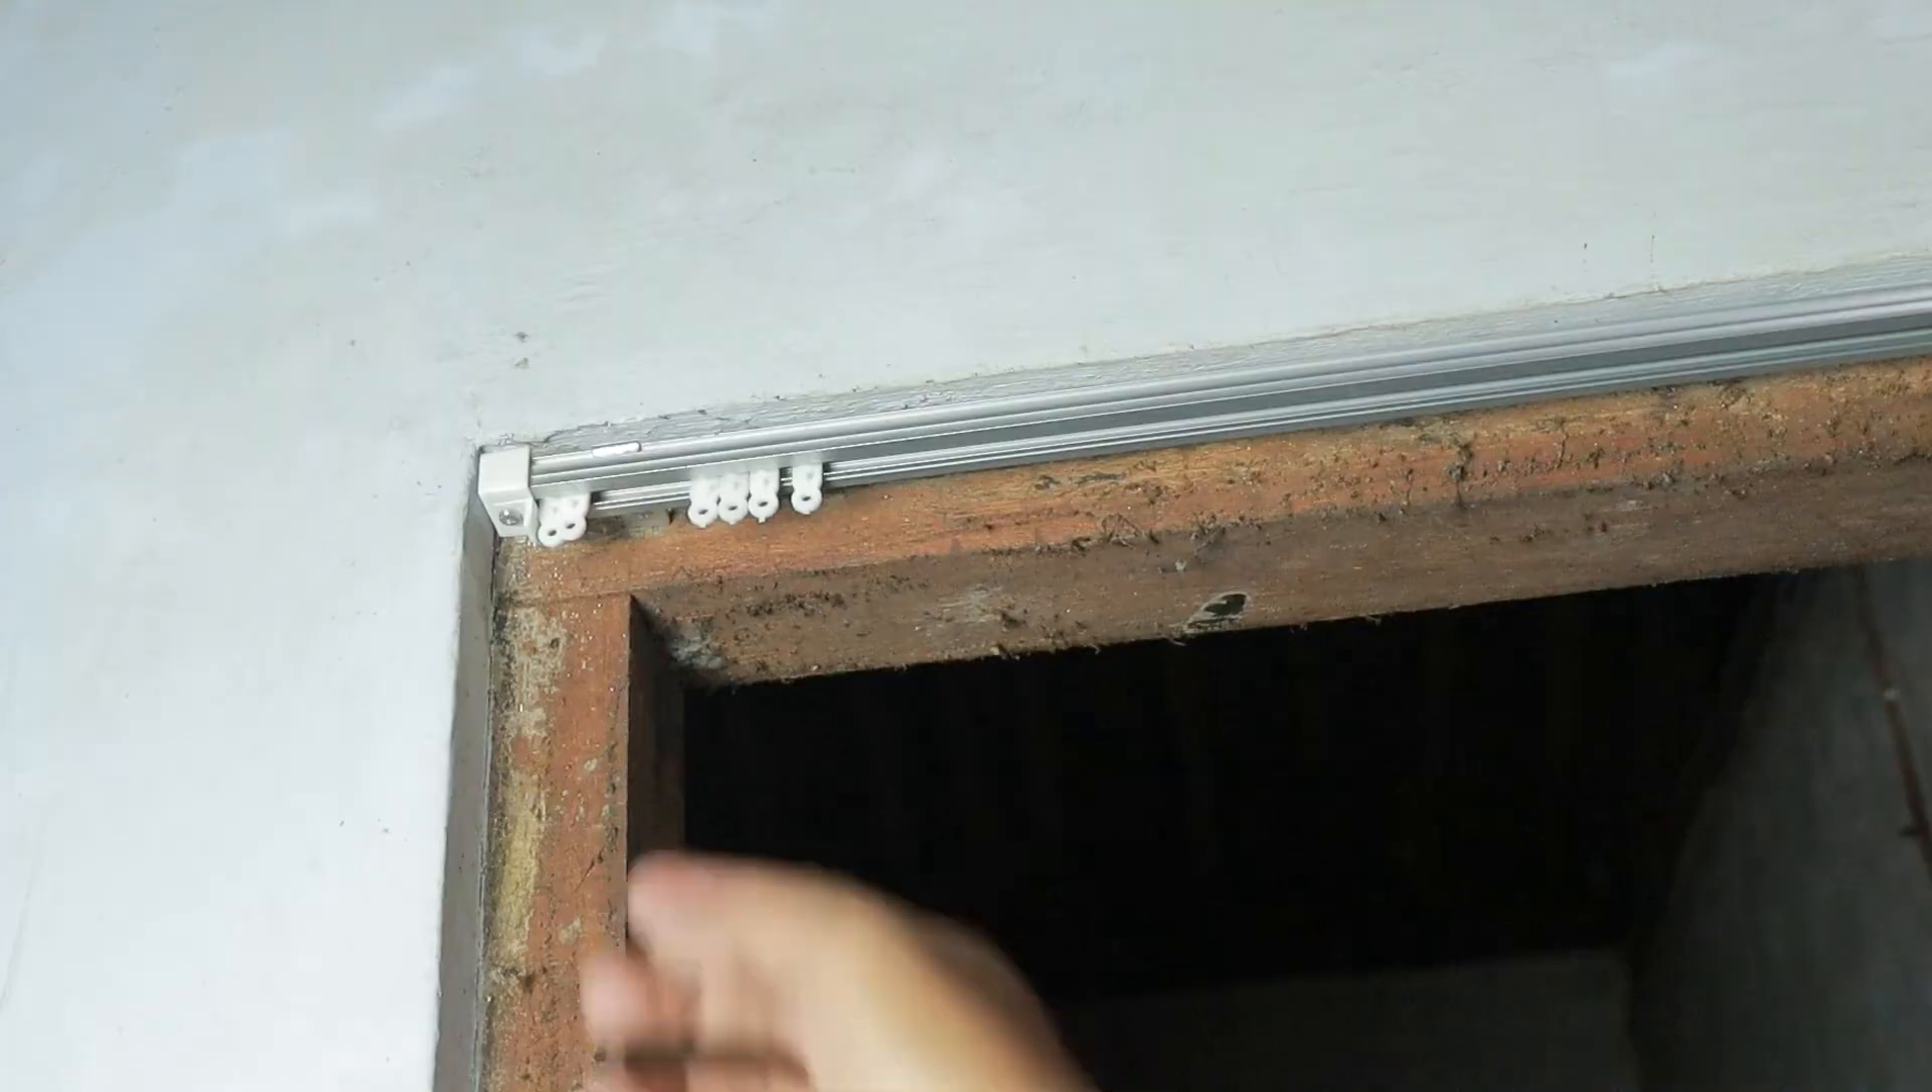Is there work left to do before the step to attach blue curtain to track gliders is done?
Yes.